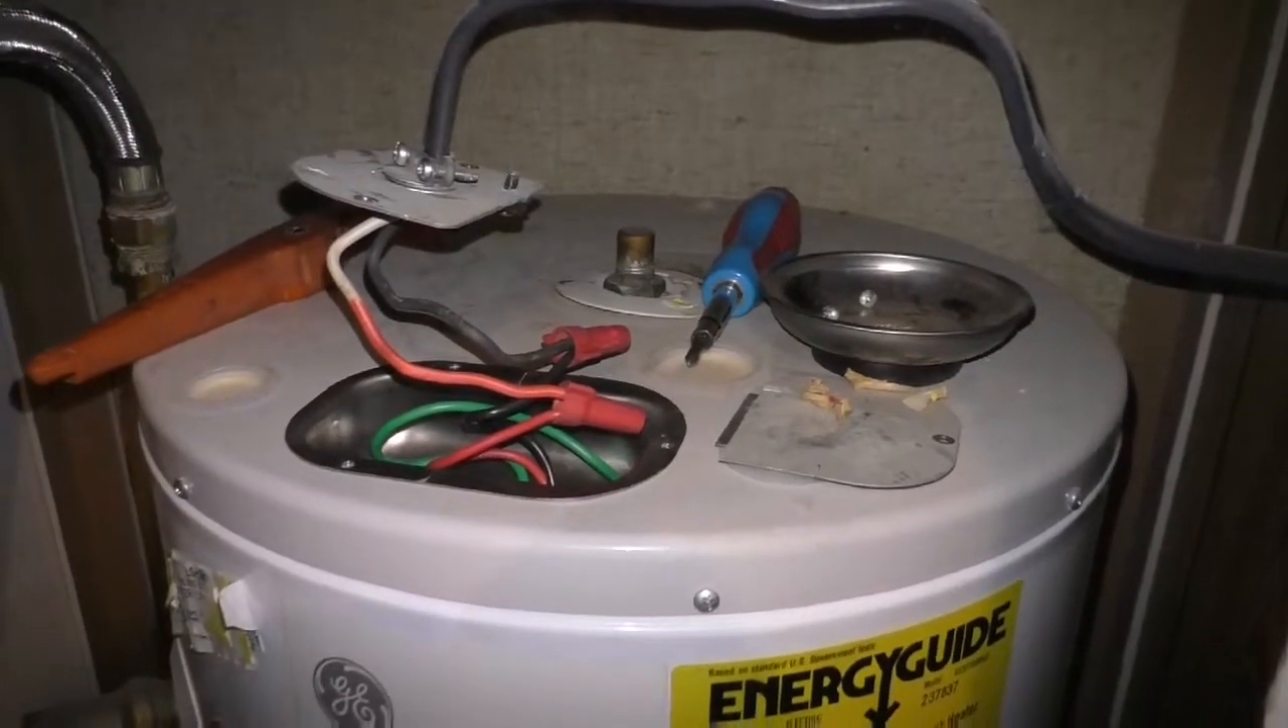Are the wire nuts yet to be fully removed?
Yes.